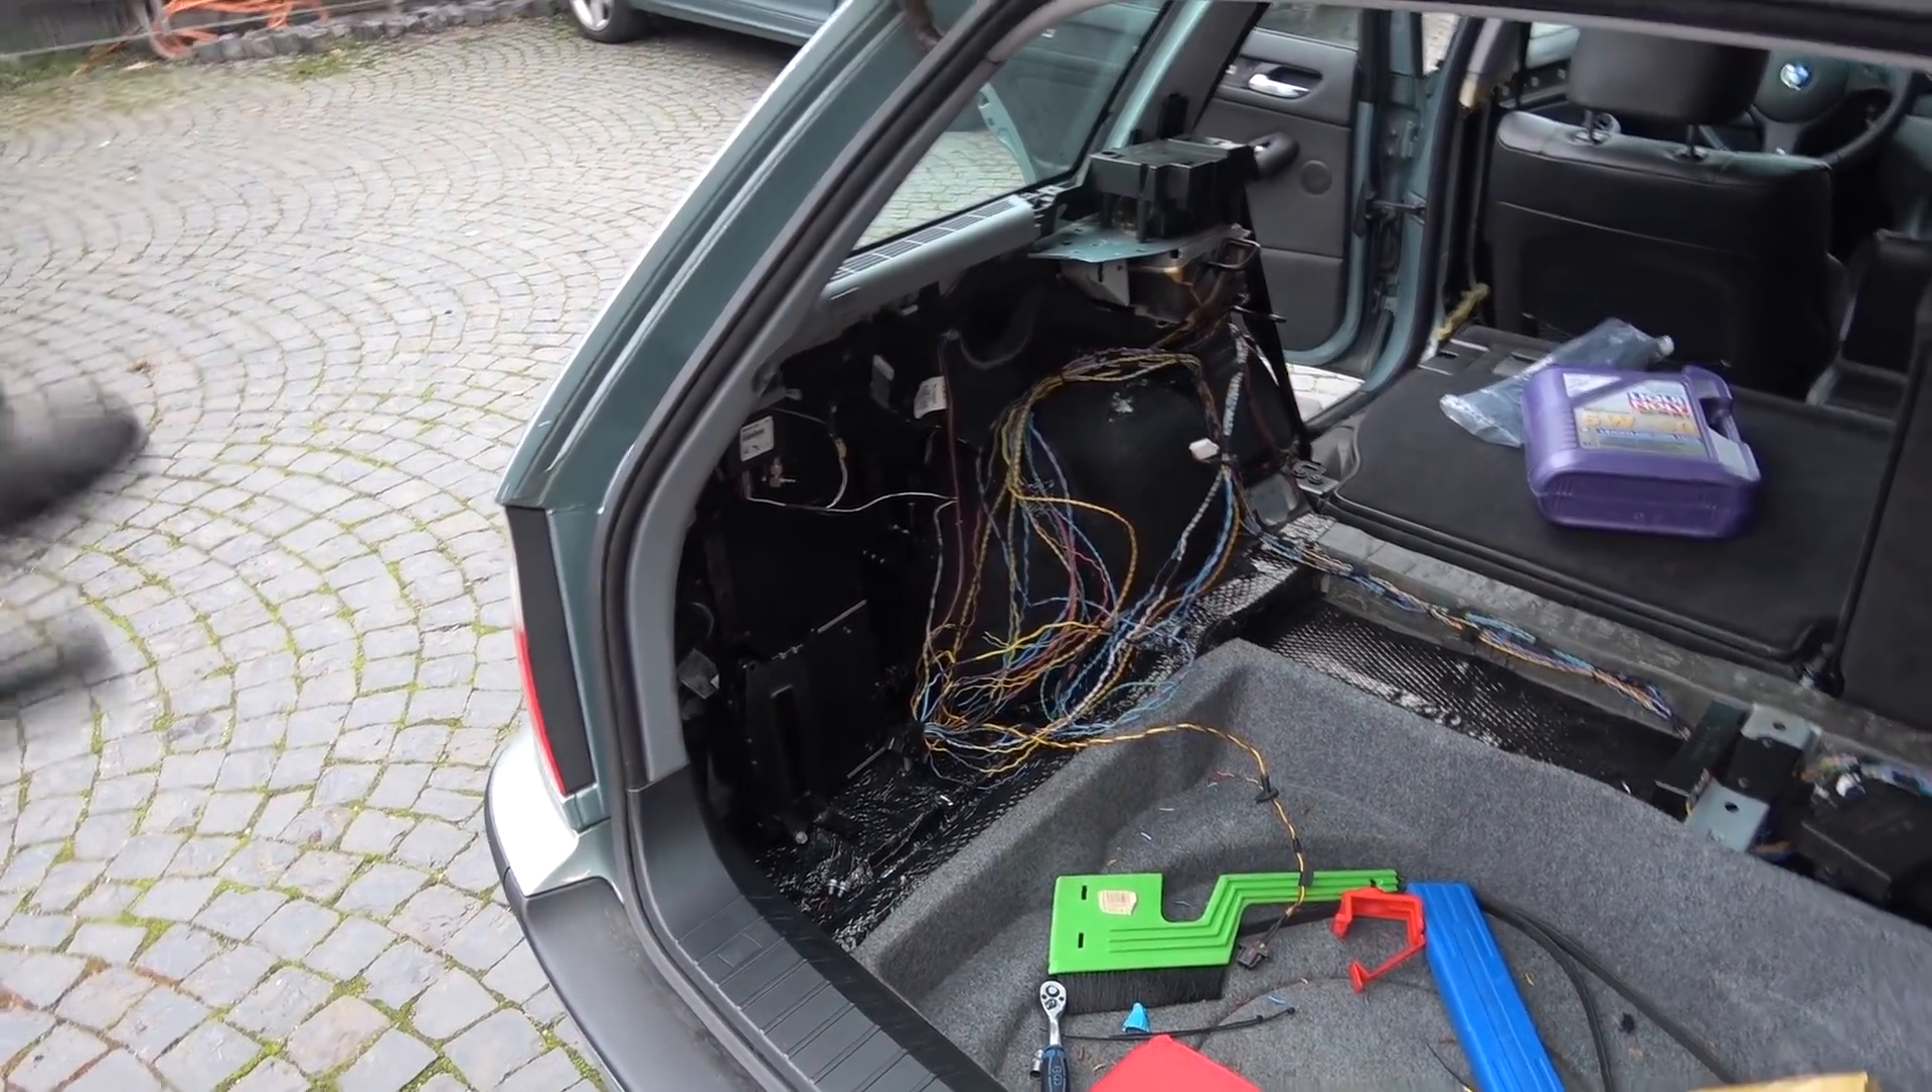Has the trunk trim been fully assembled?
No.